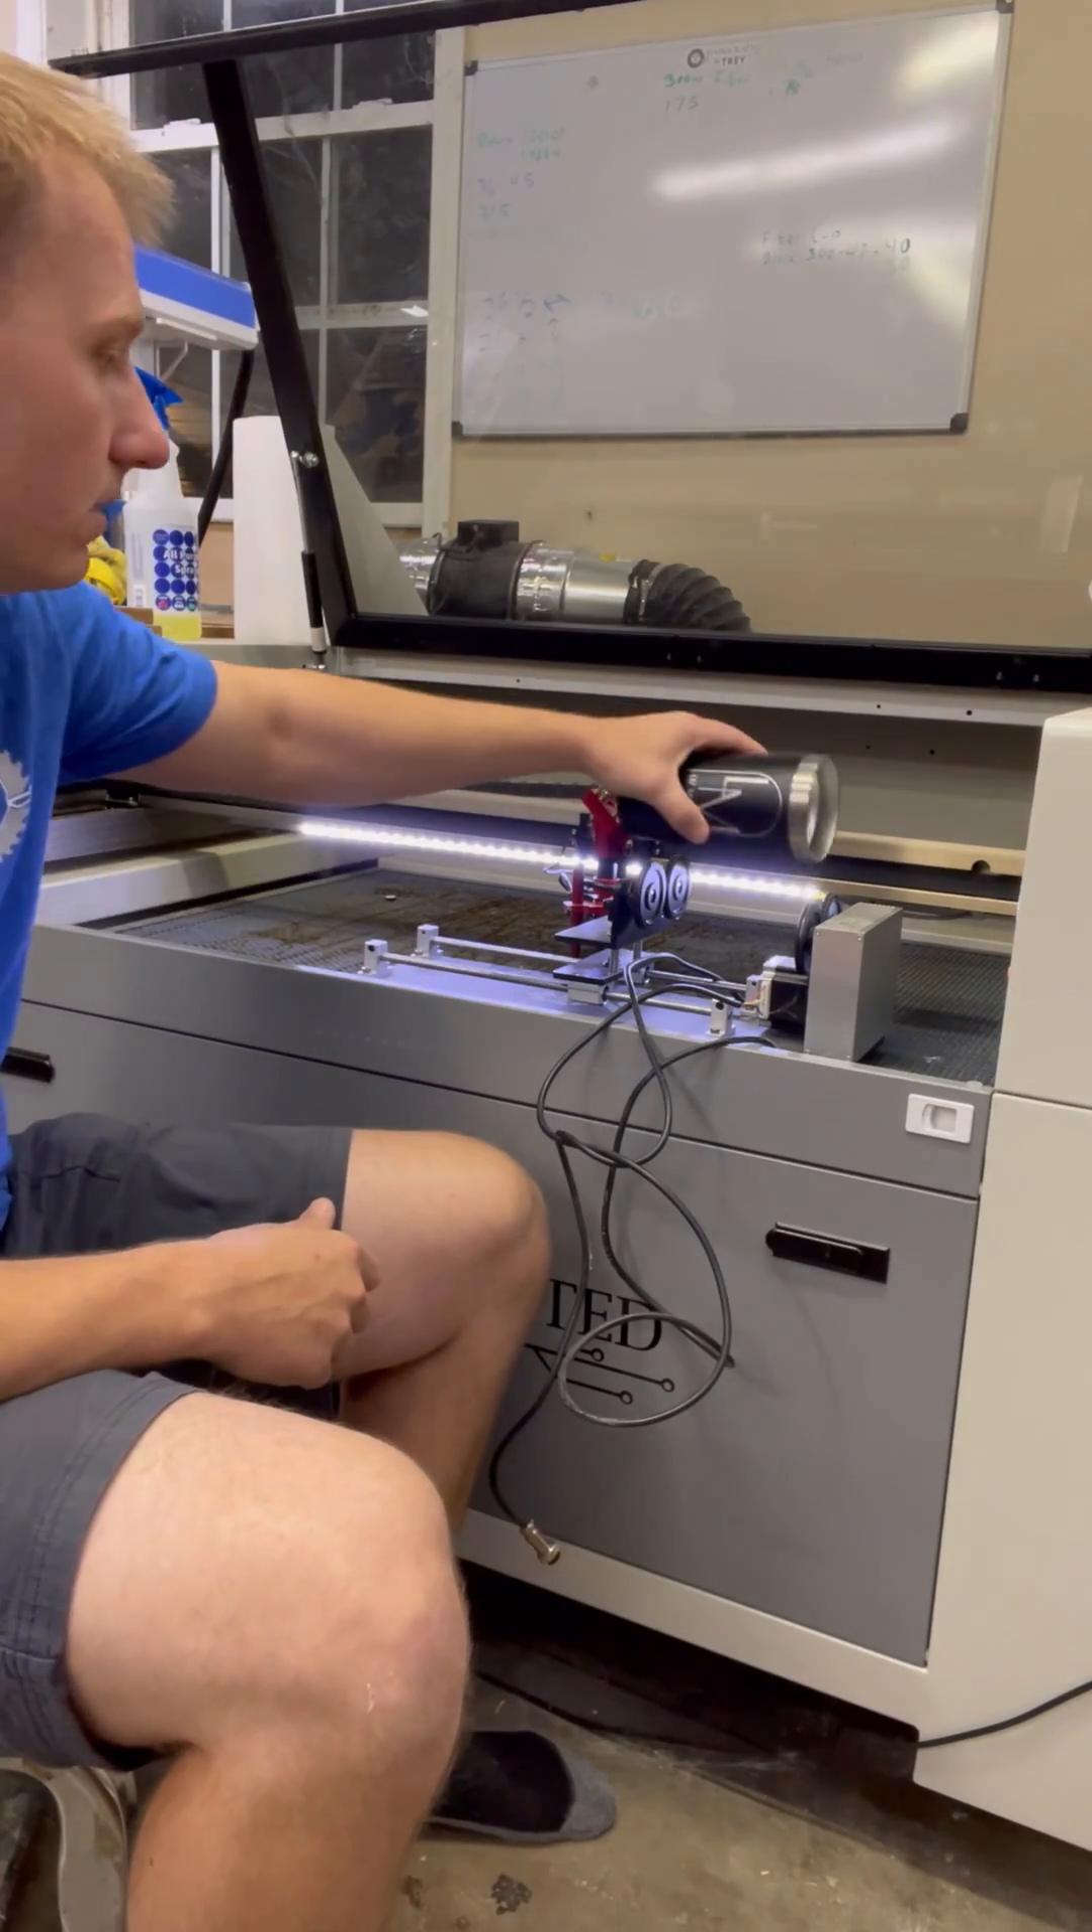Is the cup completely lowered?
No.